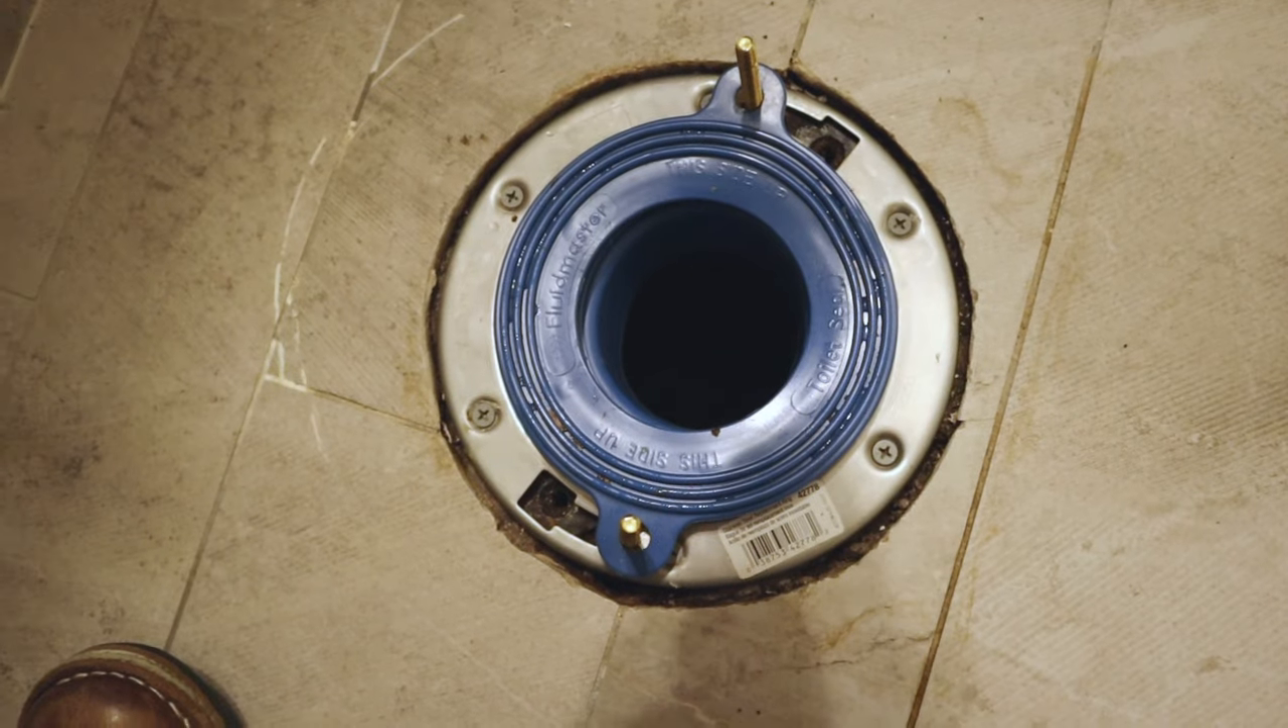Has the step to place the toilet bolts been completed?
Yes.